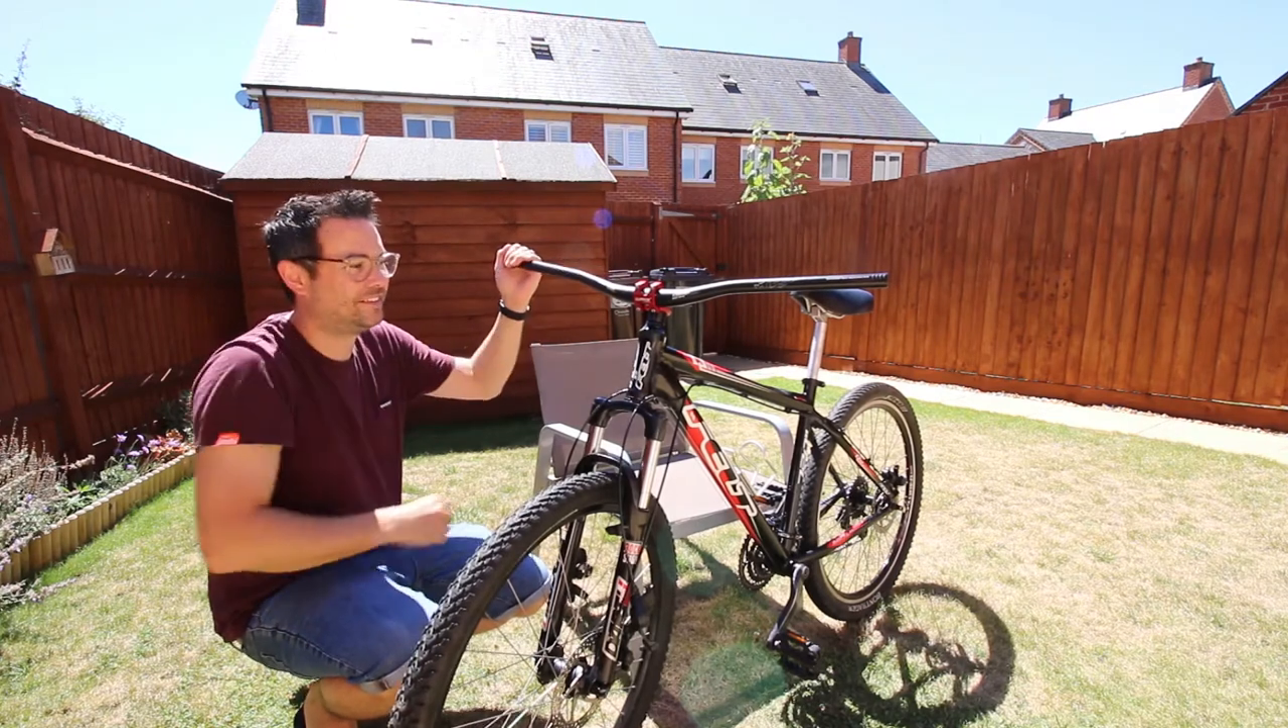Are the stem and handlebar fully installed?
Yes.